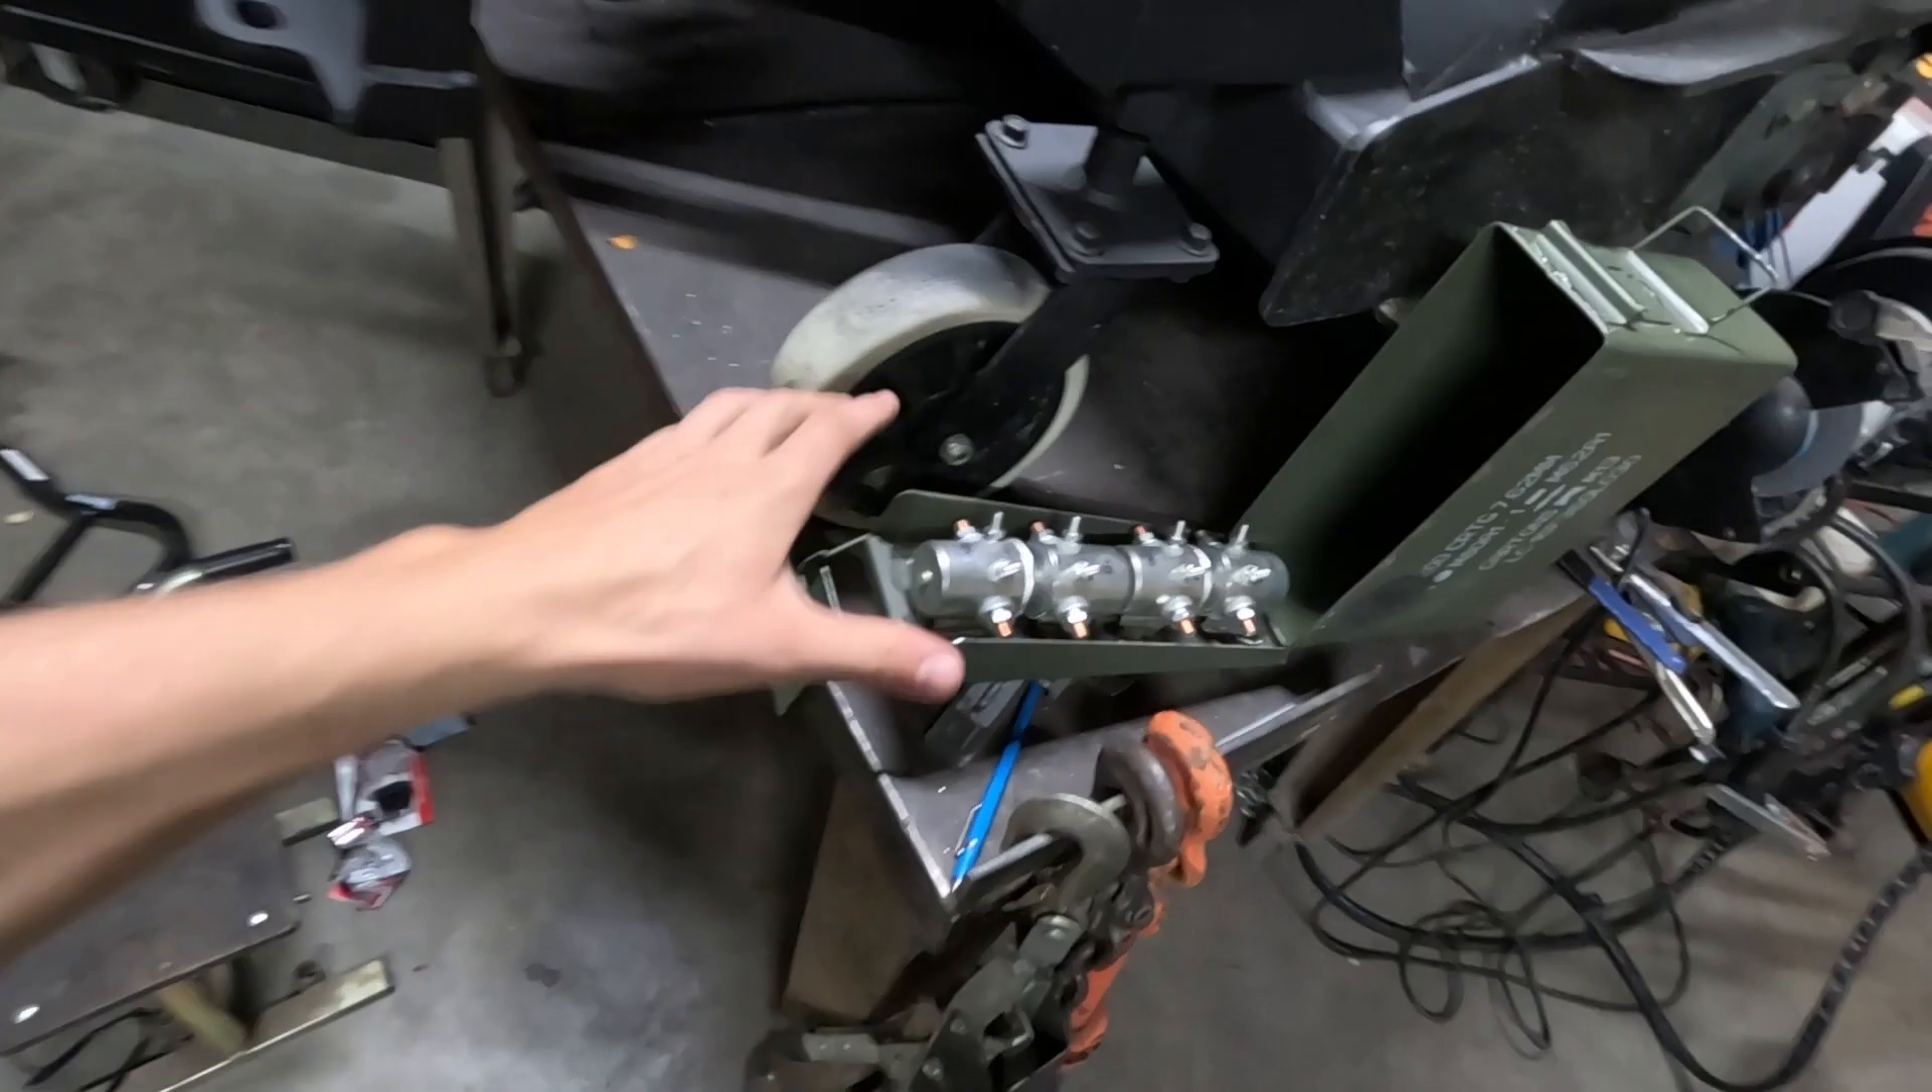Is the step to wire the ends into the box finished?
No.